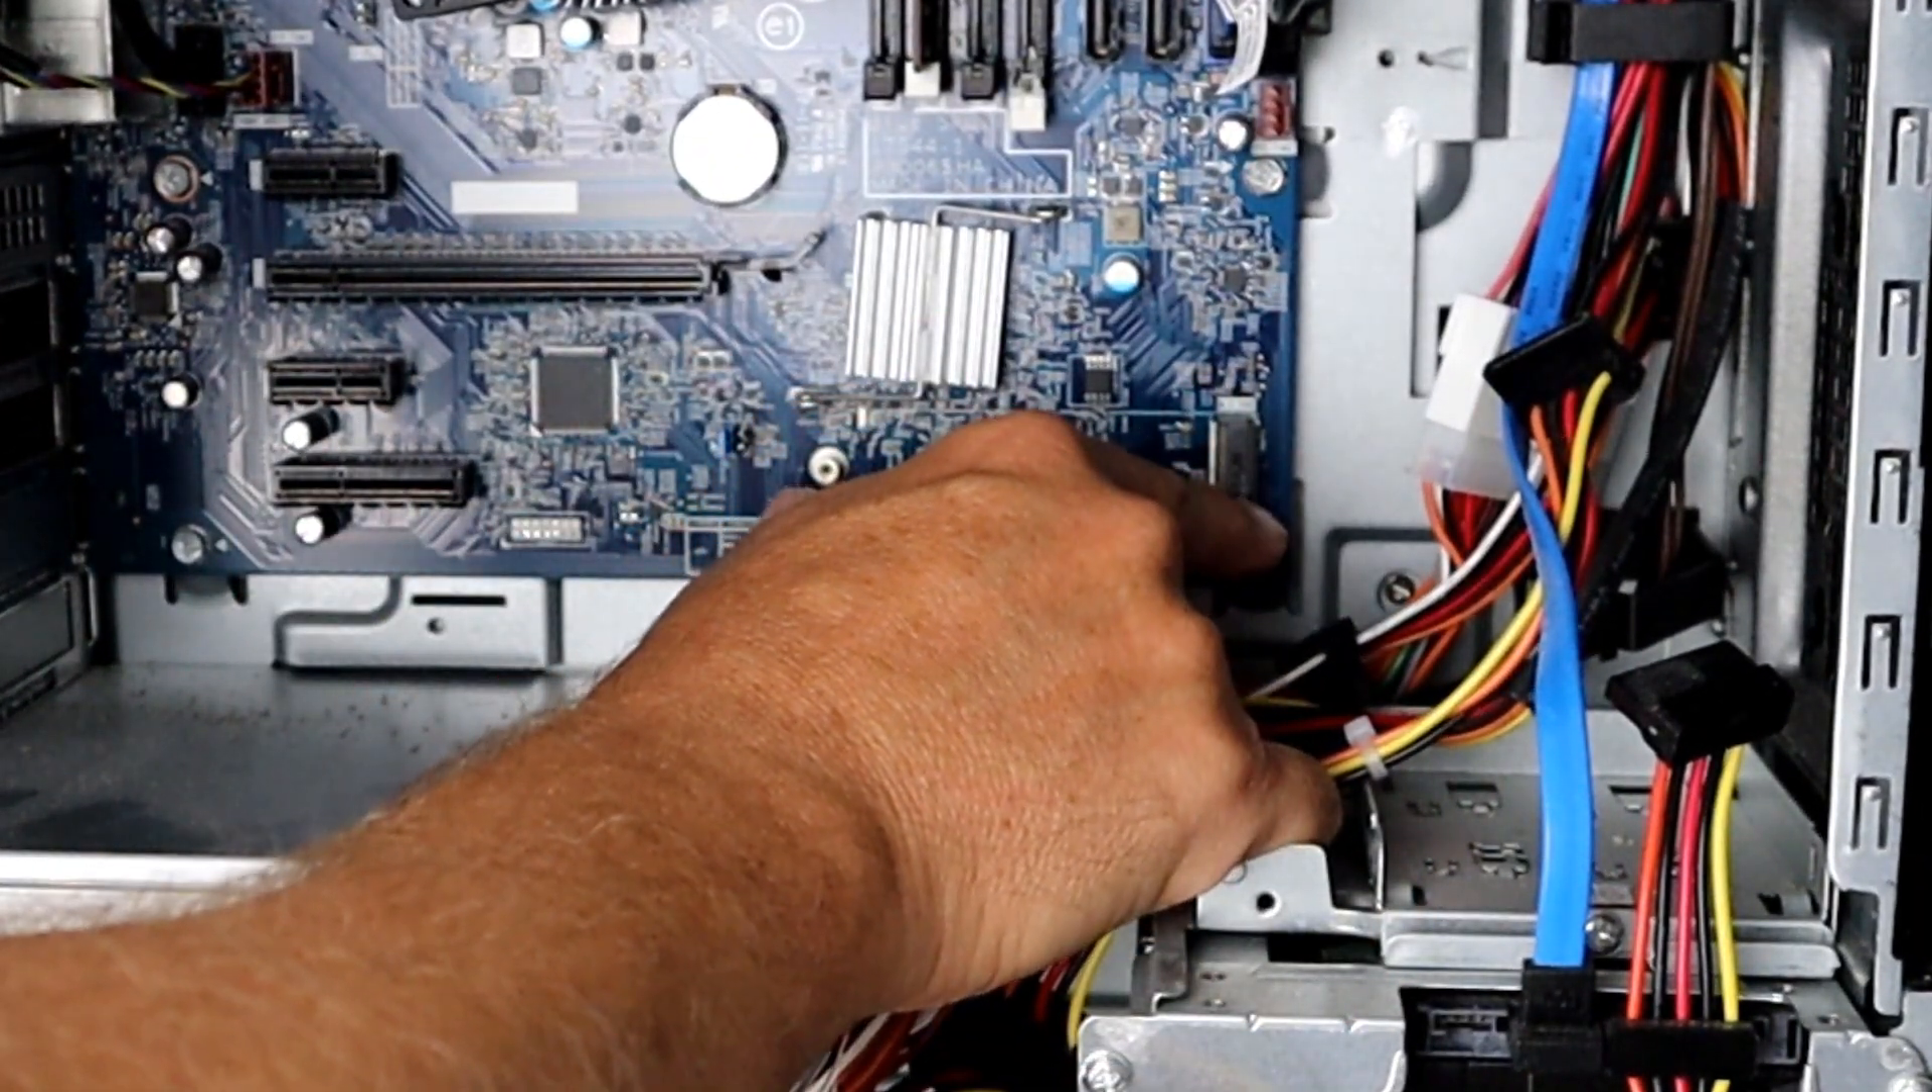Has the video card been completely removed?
Yes.